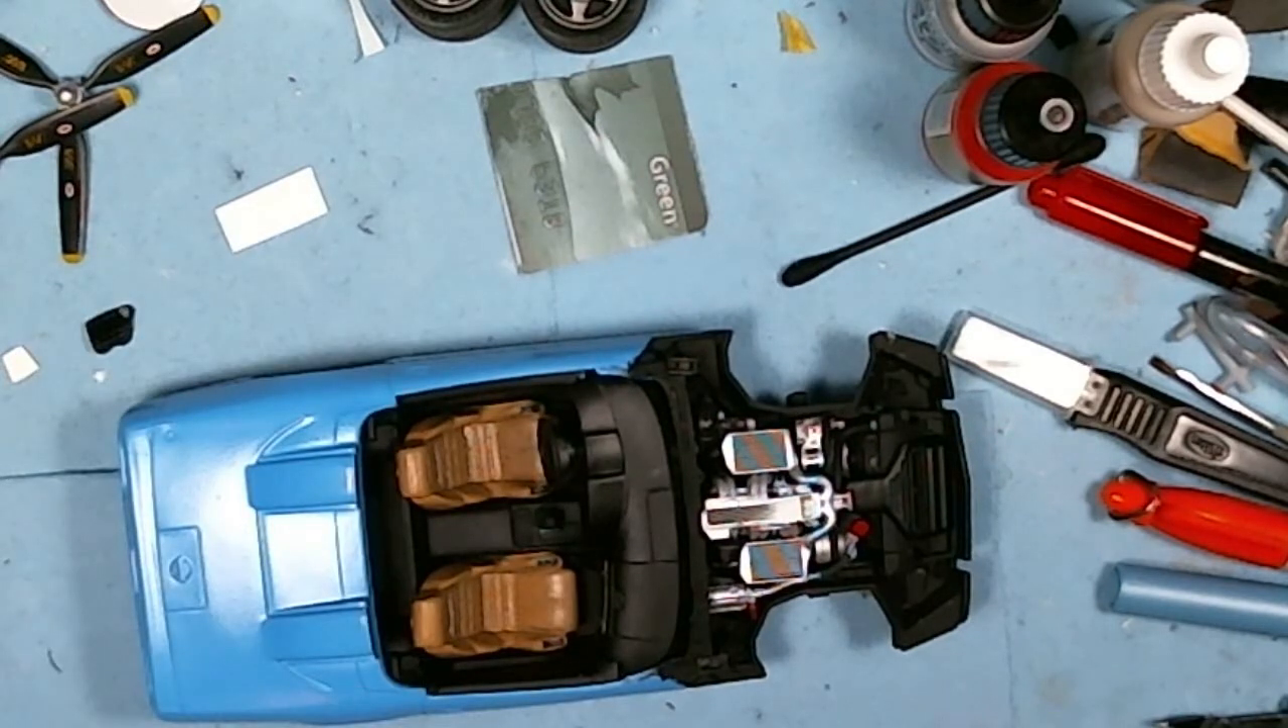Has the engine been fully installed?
Yes.